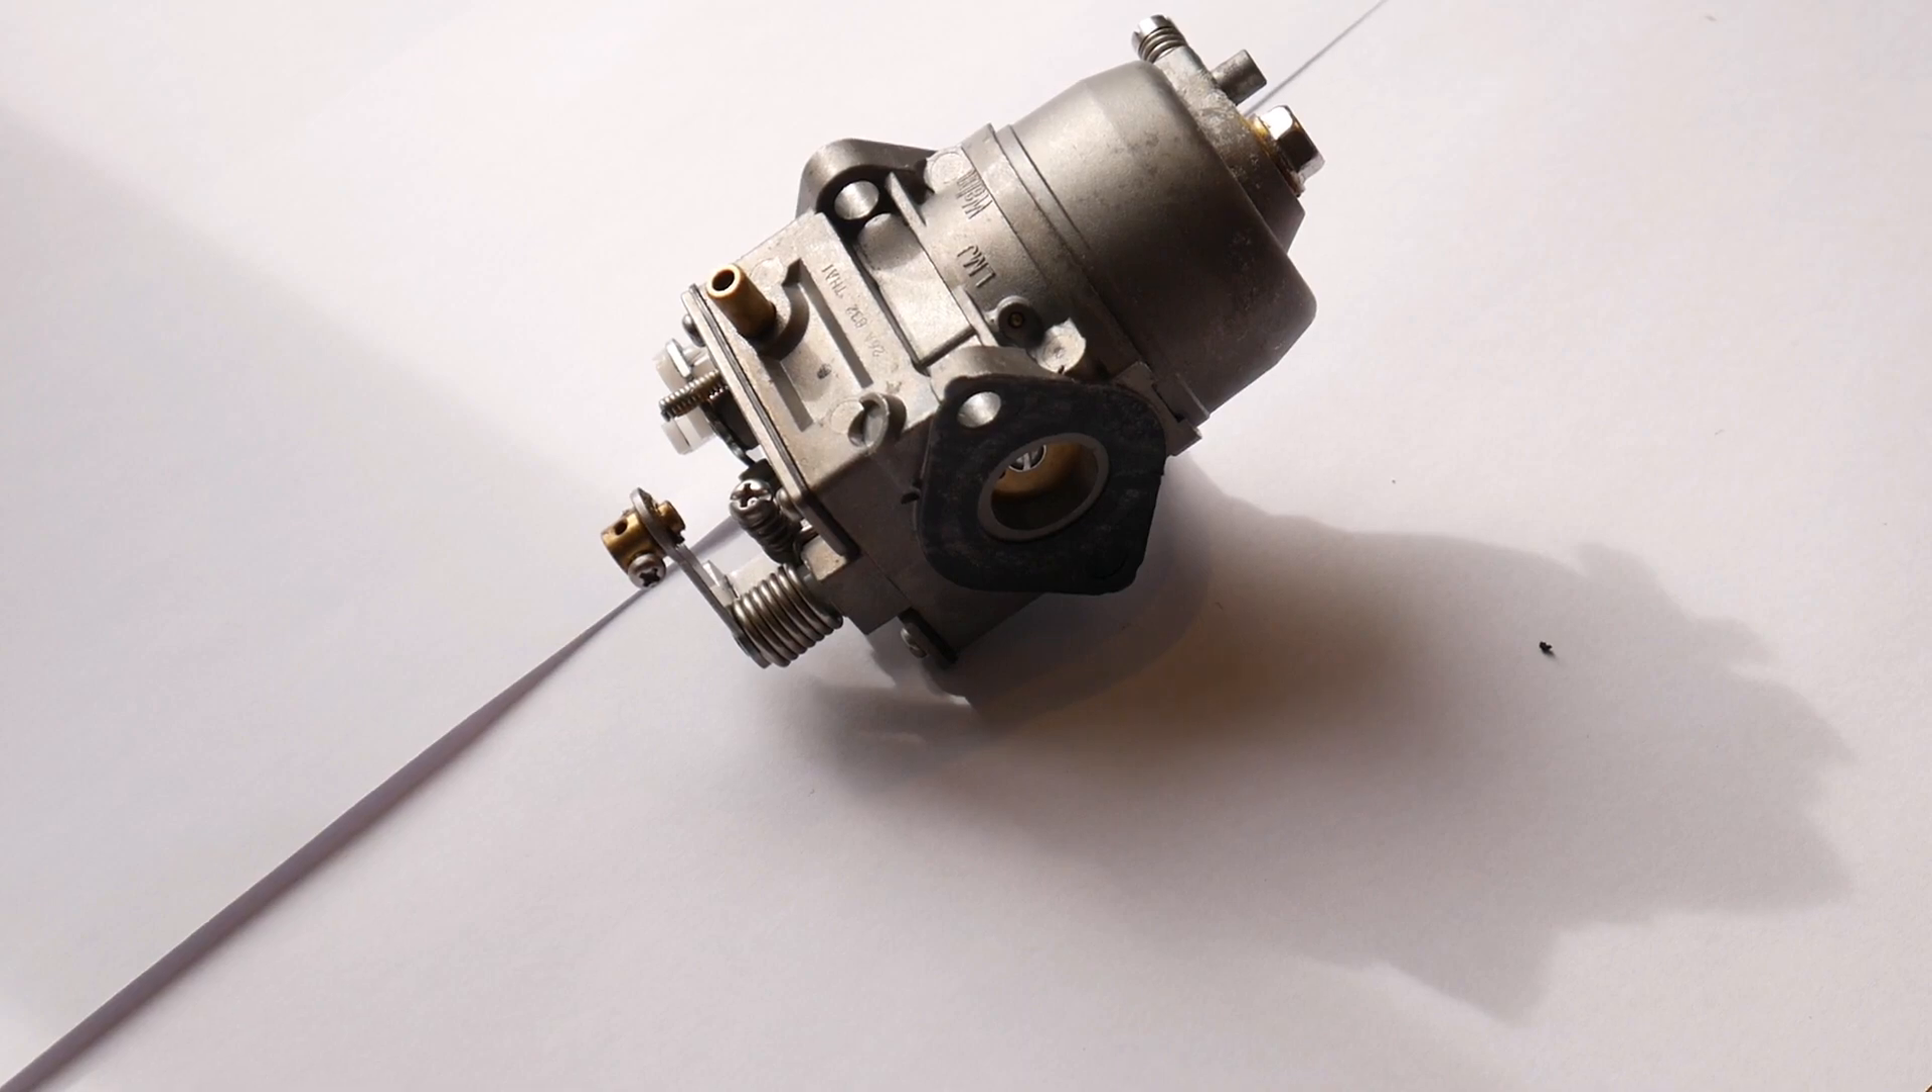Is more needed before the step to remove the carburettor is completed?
No.